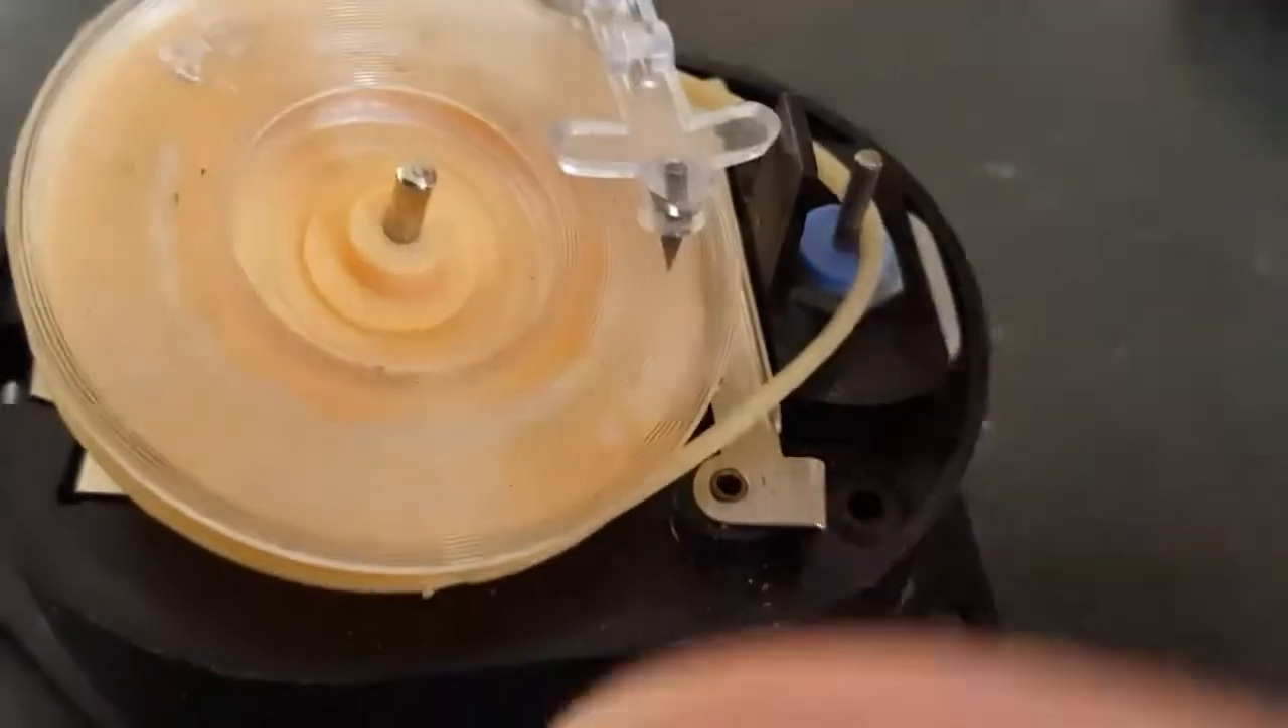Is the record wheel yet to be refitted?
No.